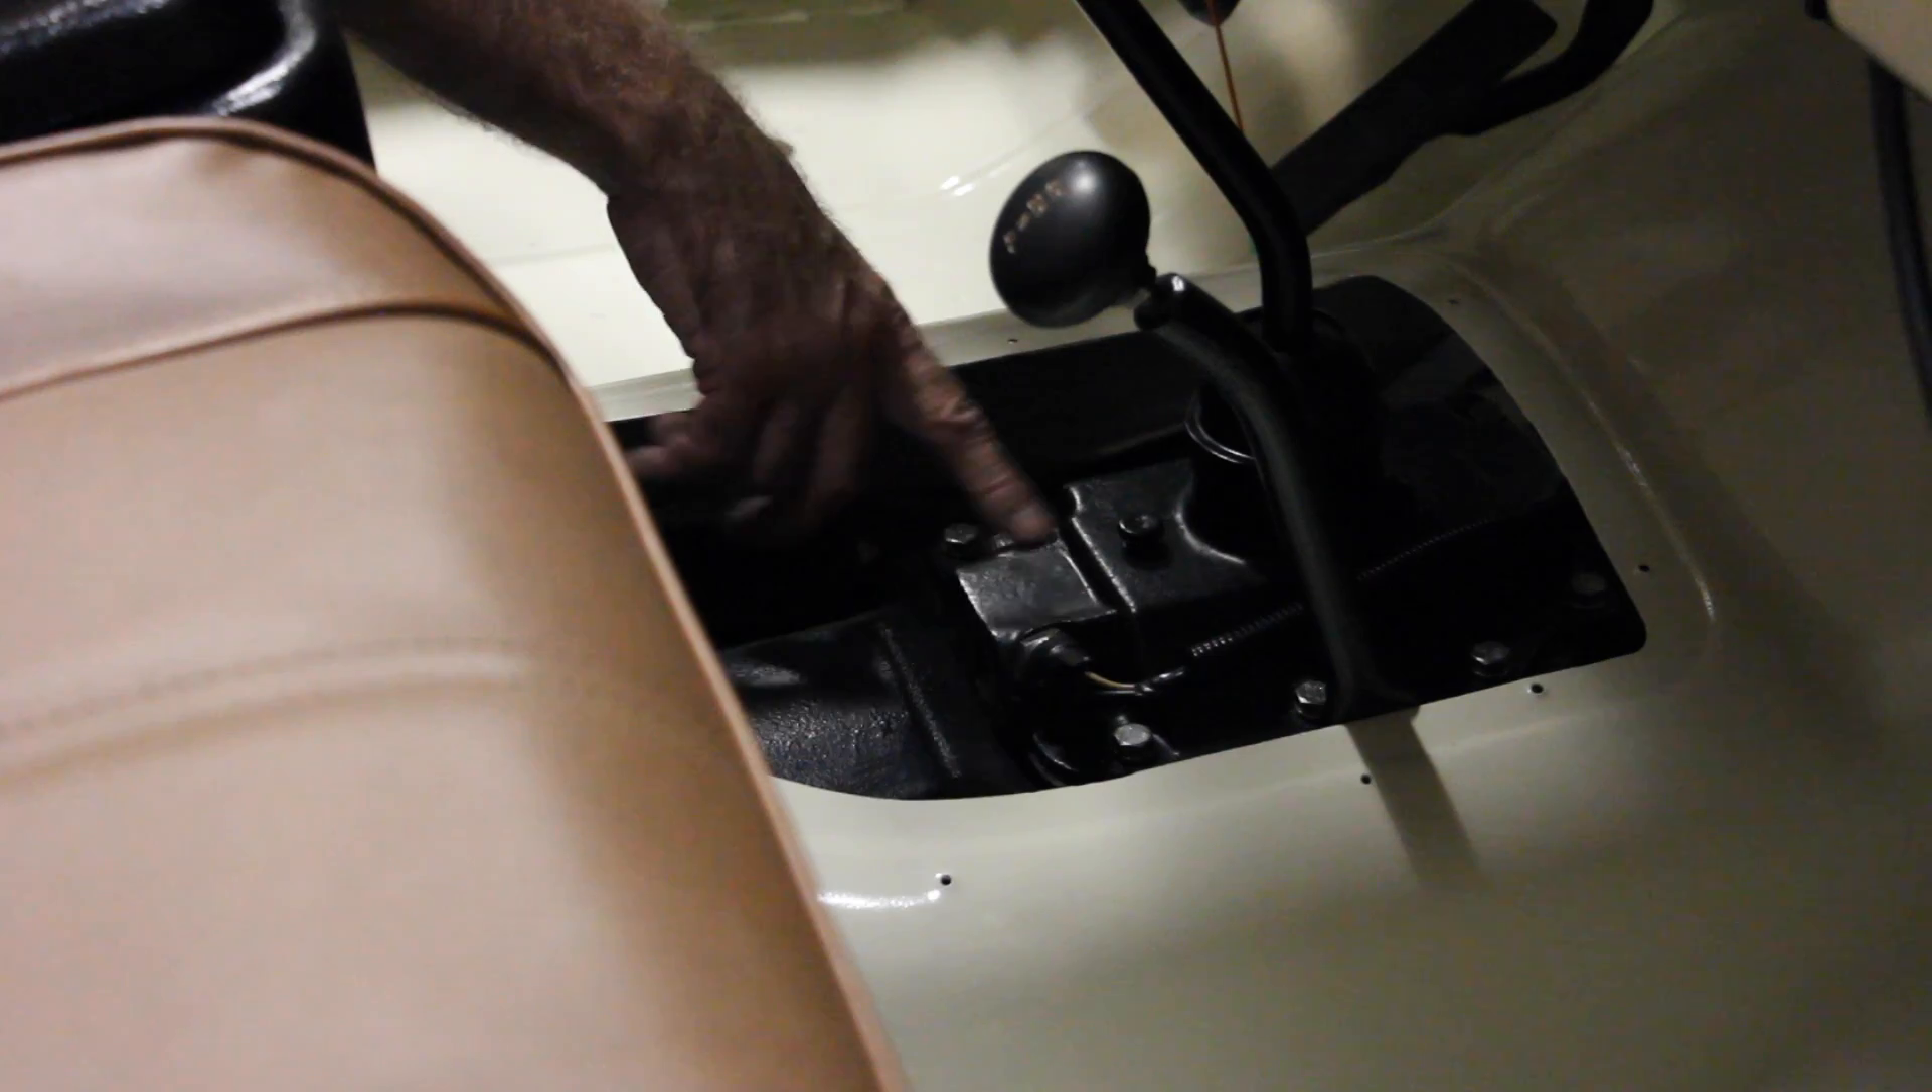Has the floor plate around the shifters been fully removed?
Yes.